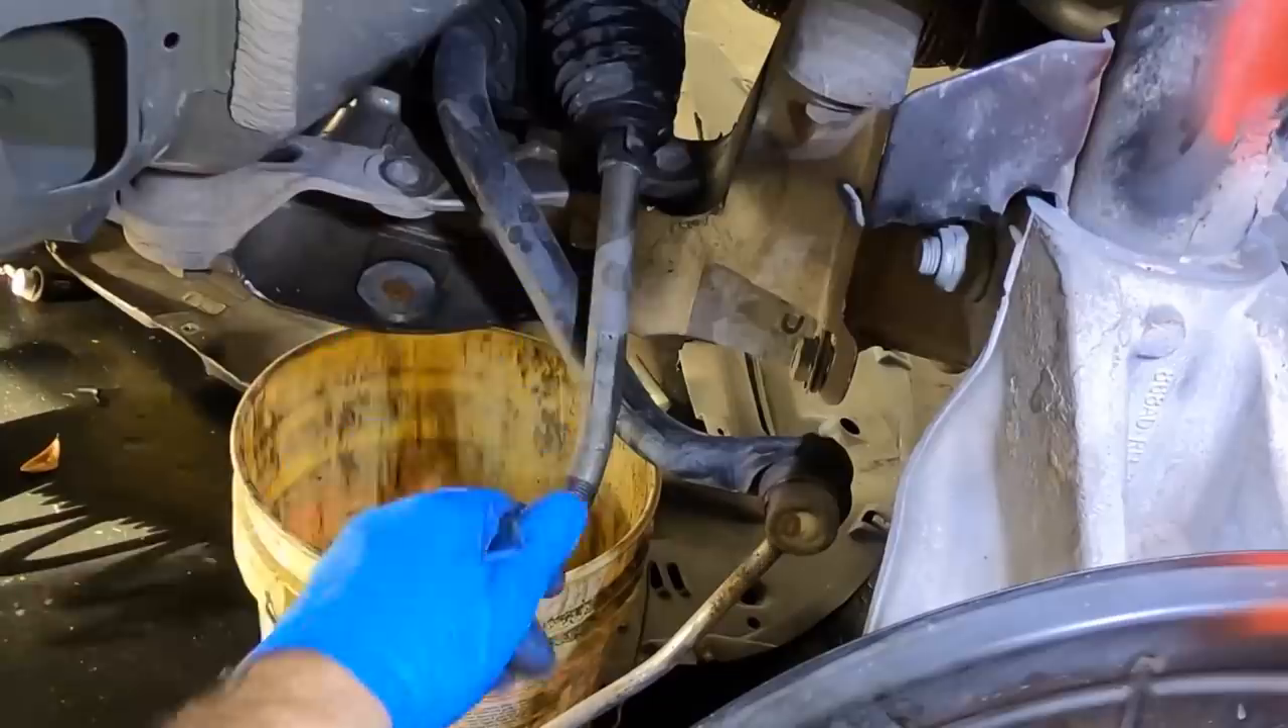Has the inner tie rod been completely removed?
No.